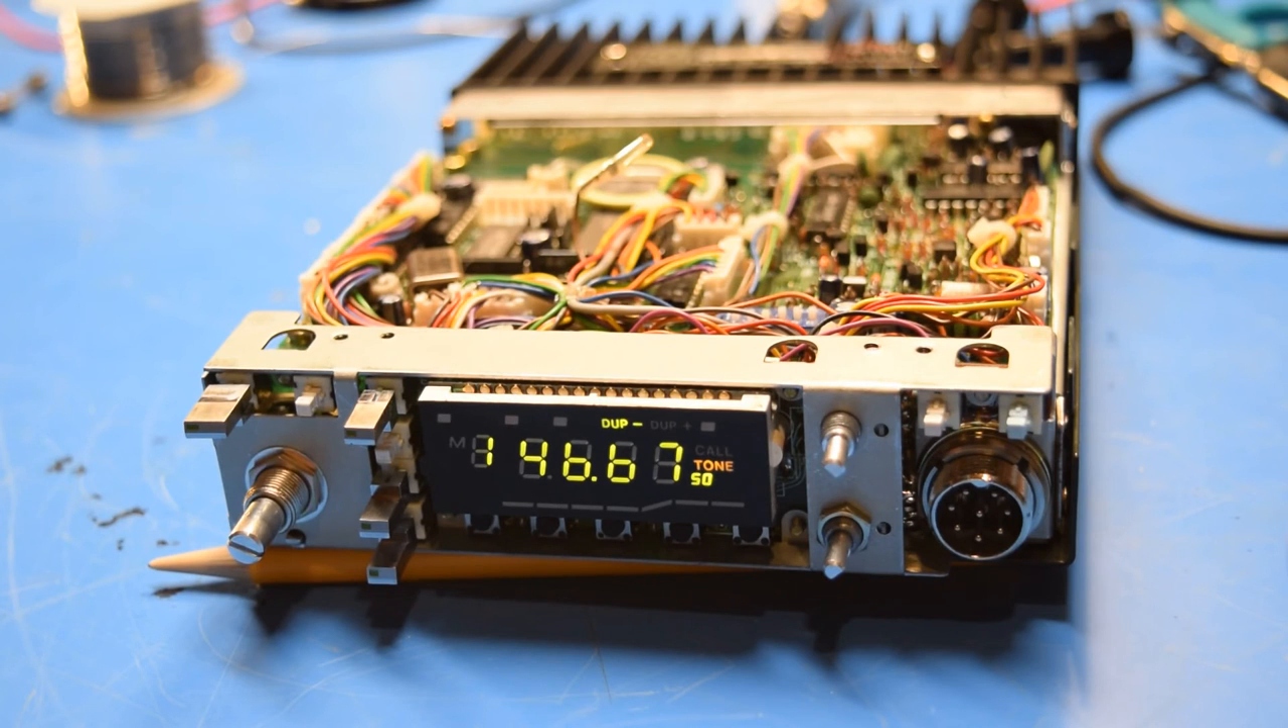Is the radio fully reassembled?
No.